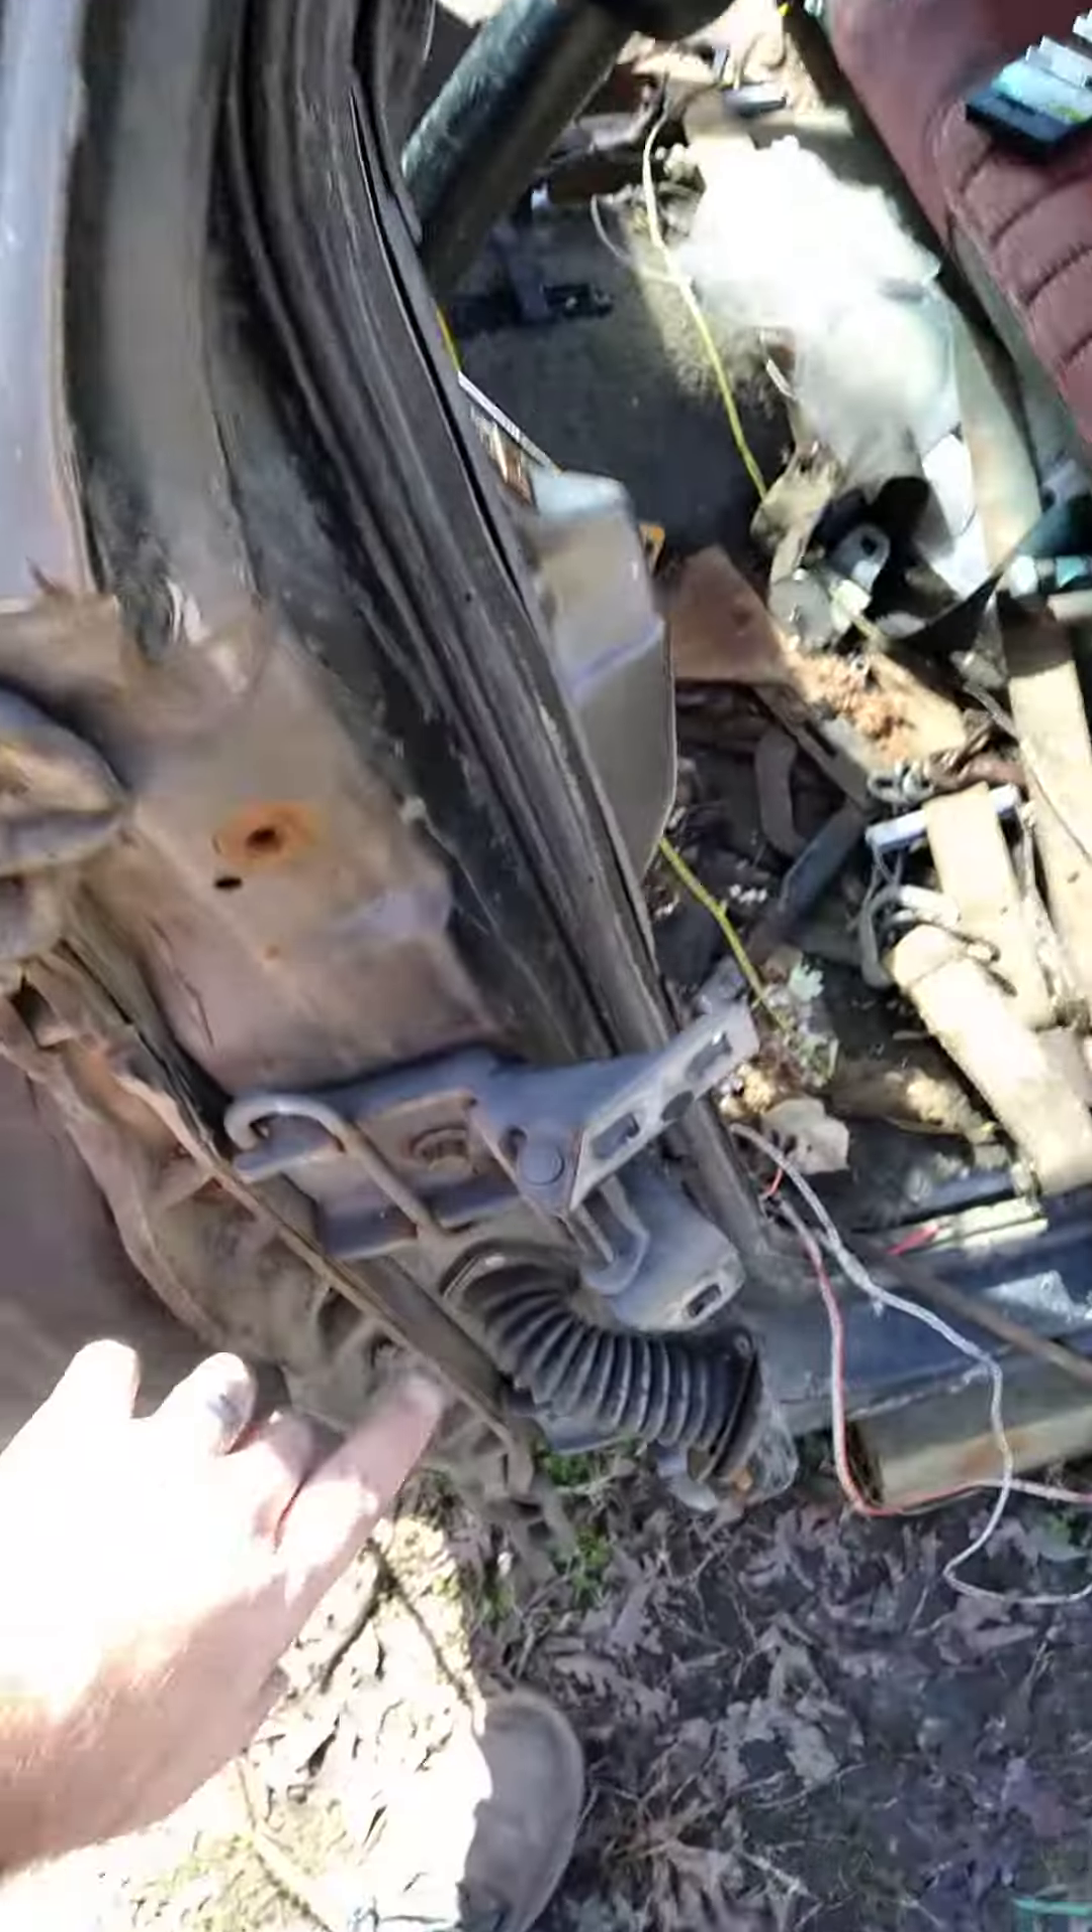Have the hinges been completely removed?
No.